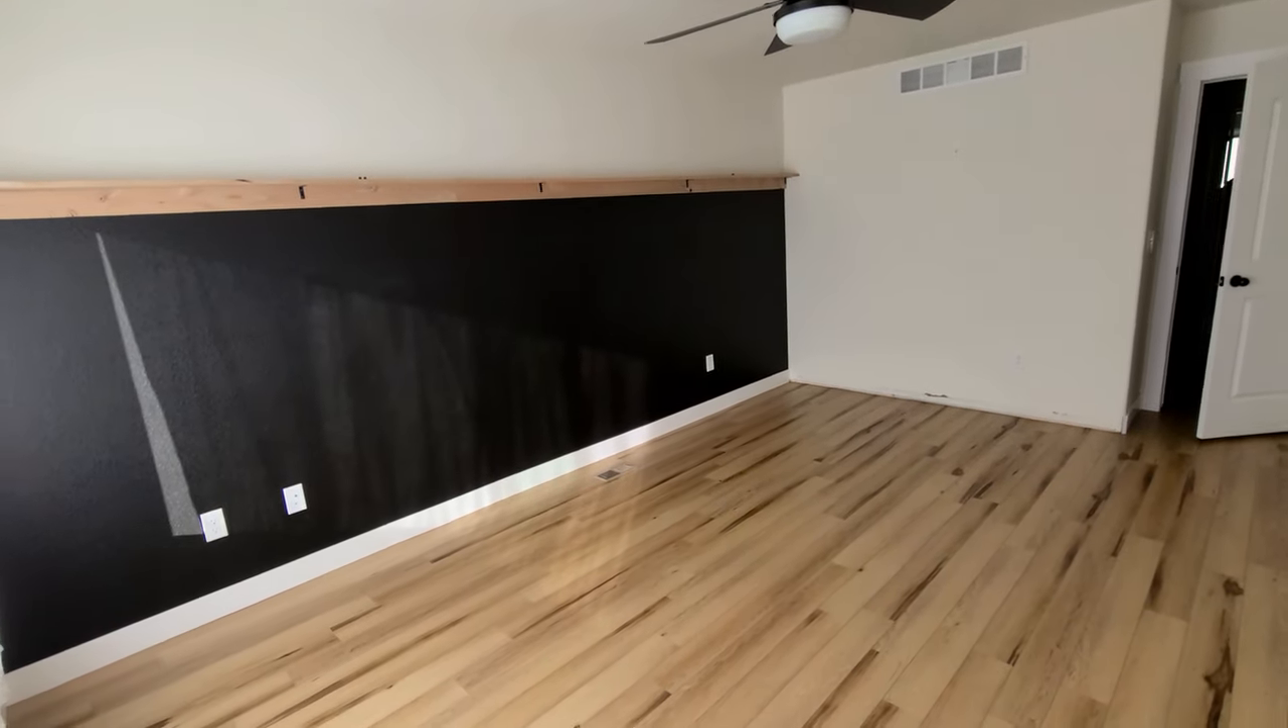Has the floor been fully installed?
Yes.